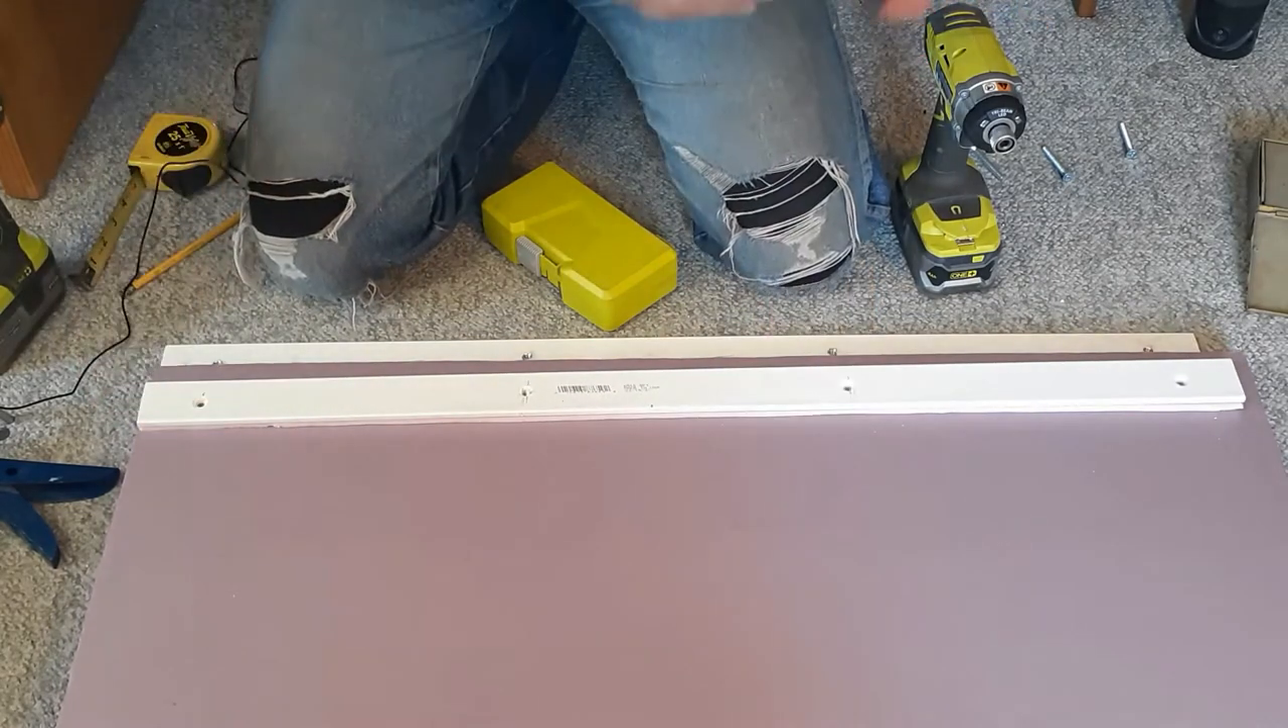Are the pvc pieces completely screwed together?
No.